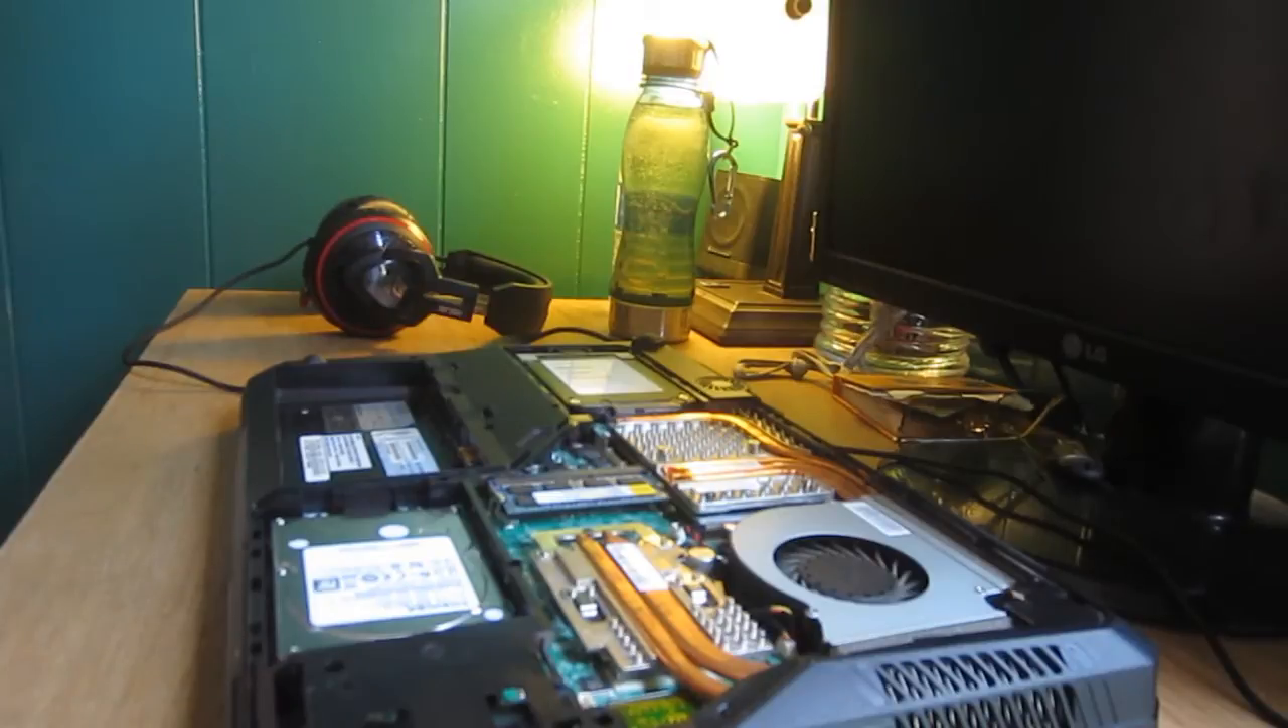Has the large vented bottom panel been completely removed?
Yes.